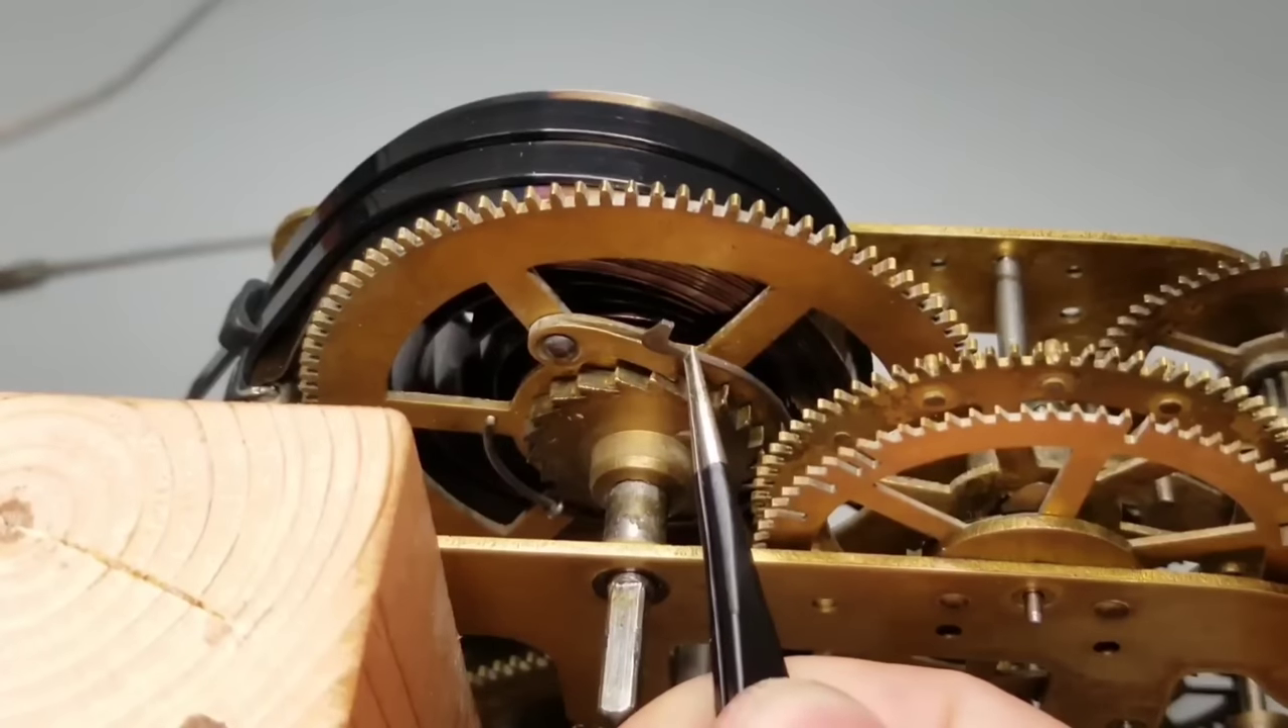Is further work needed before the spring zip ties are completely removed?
Yes.